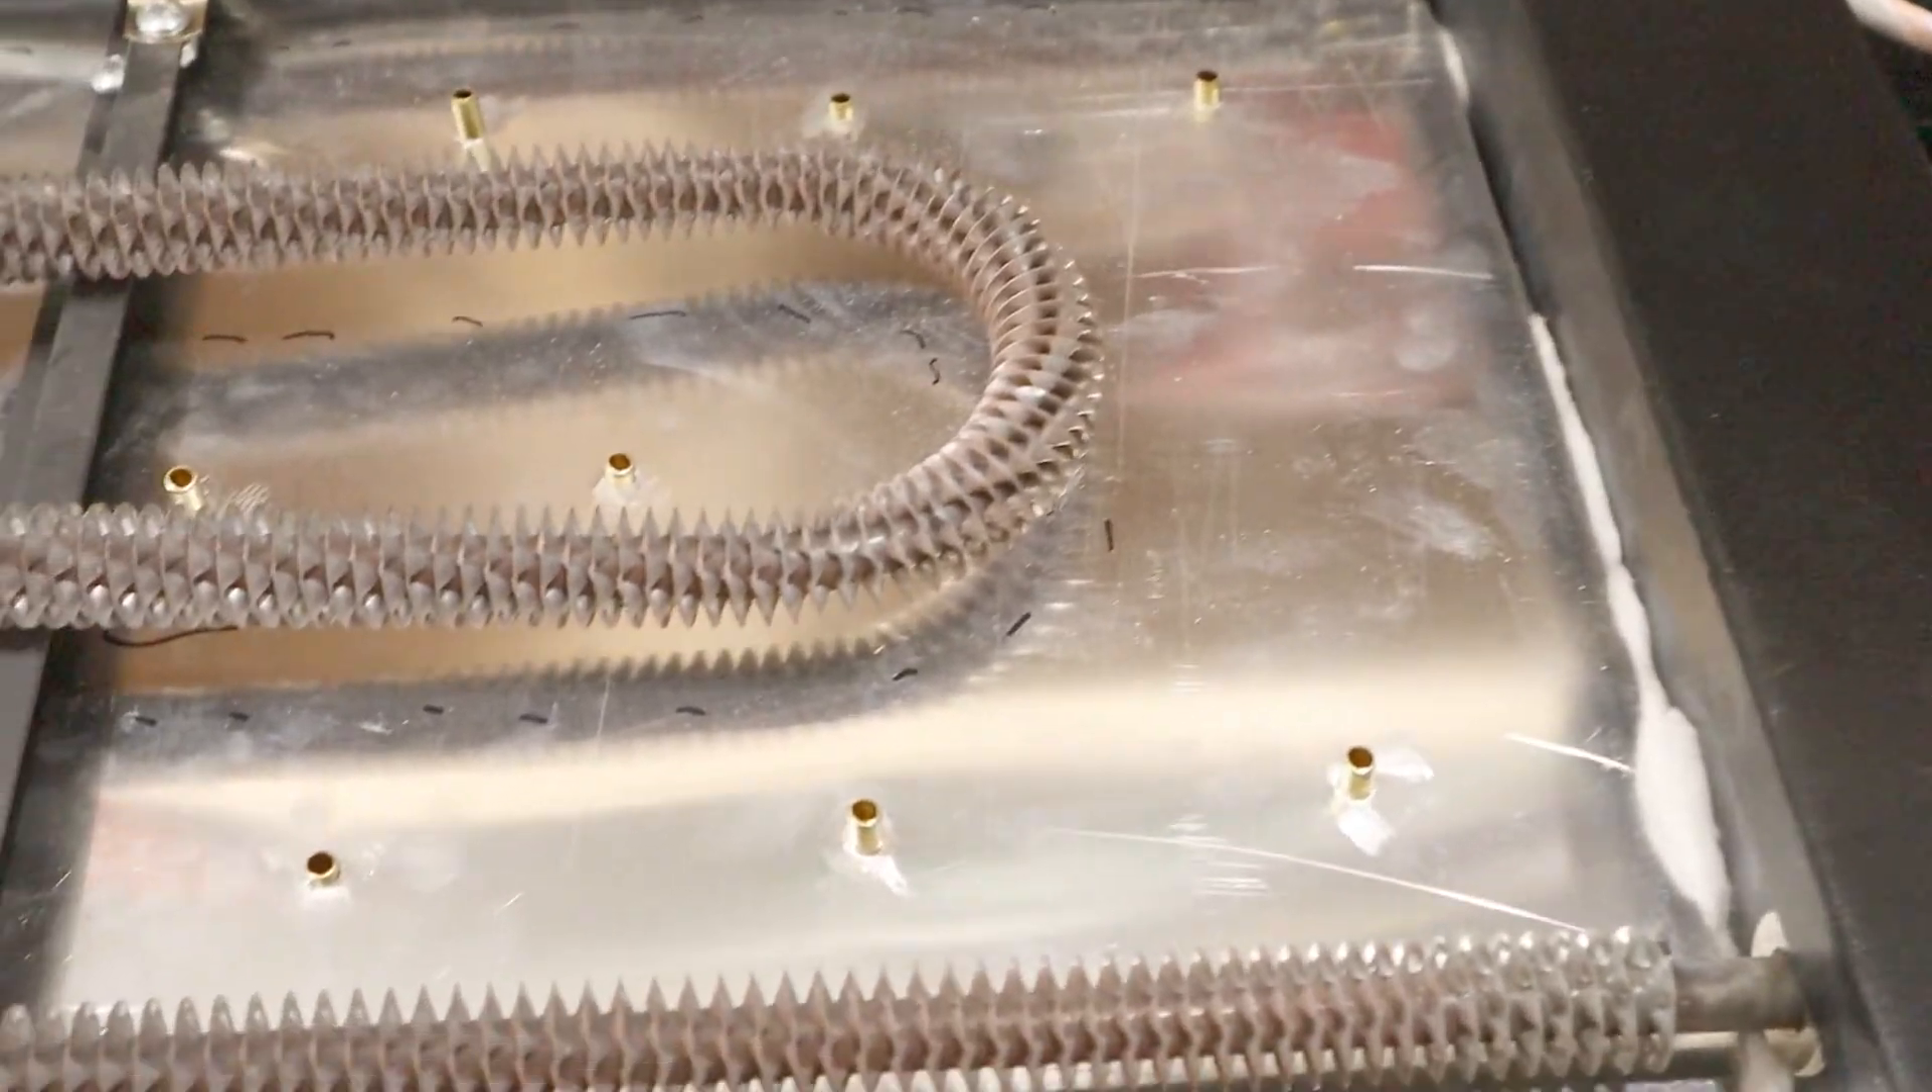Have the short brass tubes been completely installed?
Yes.